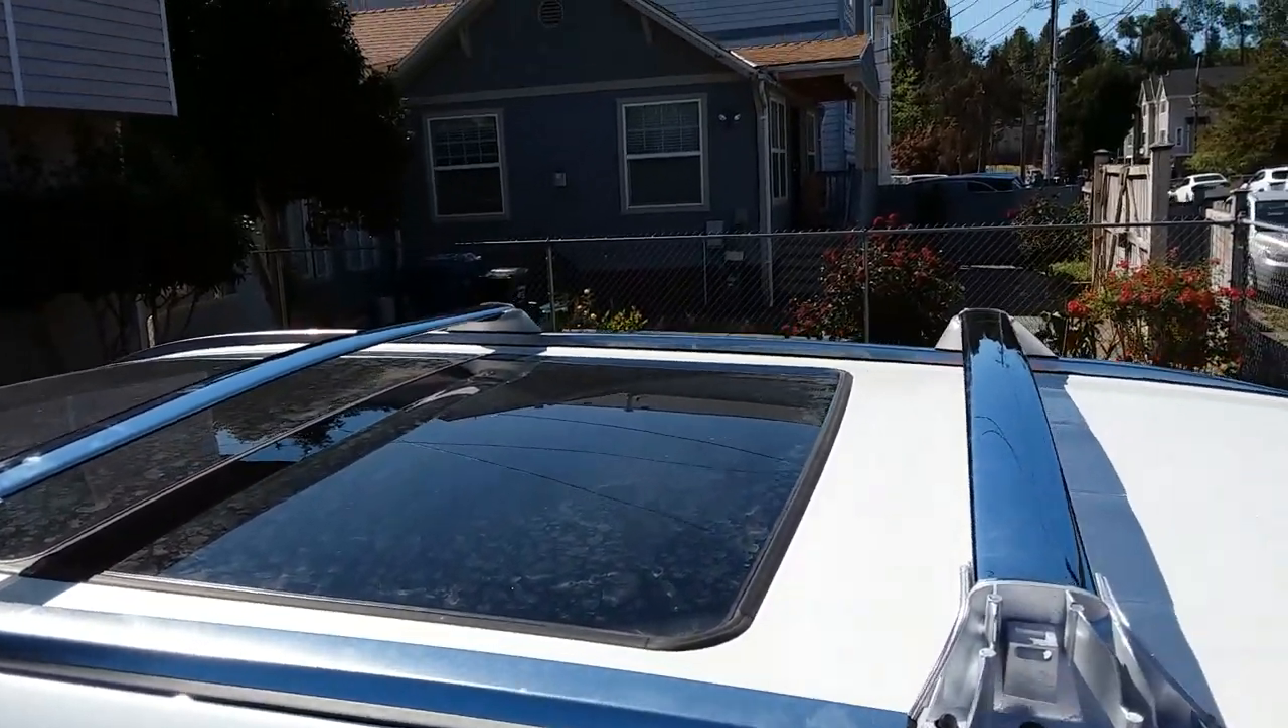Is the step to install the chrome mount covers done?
No.